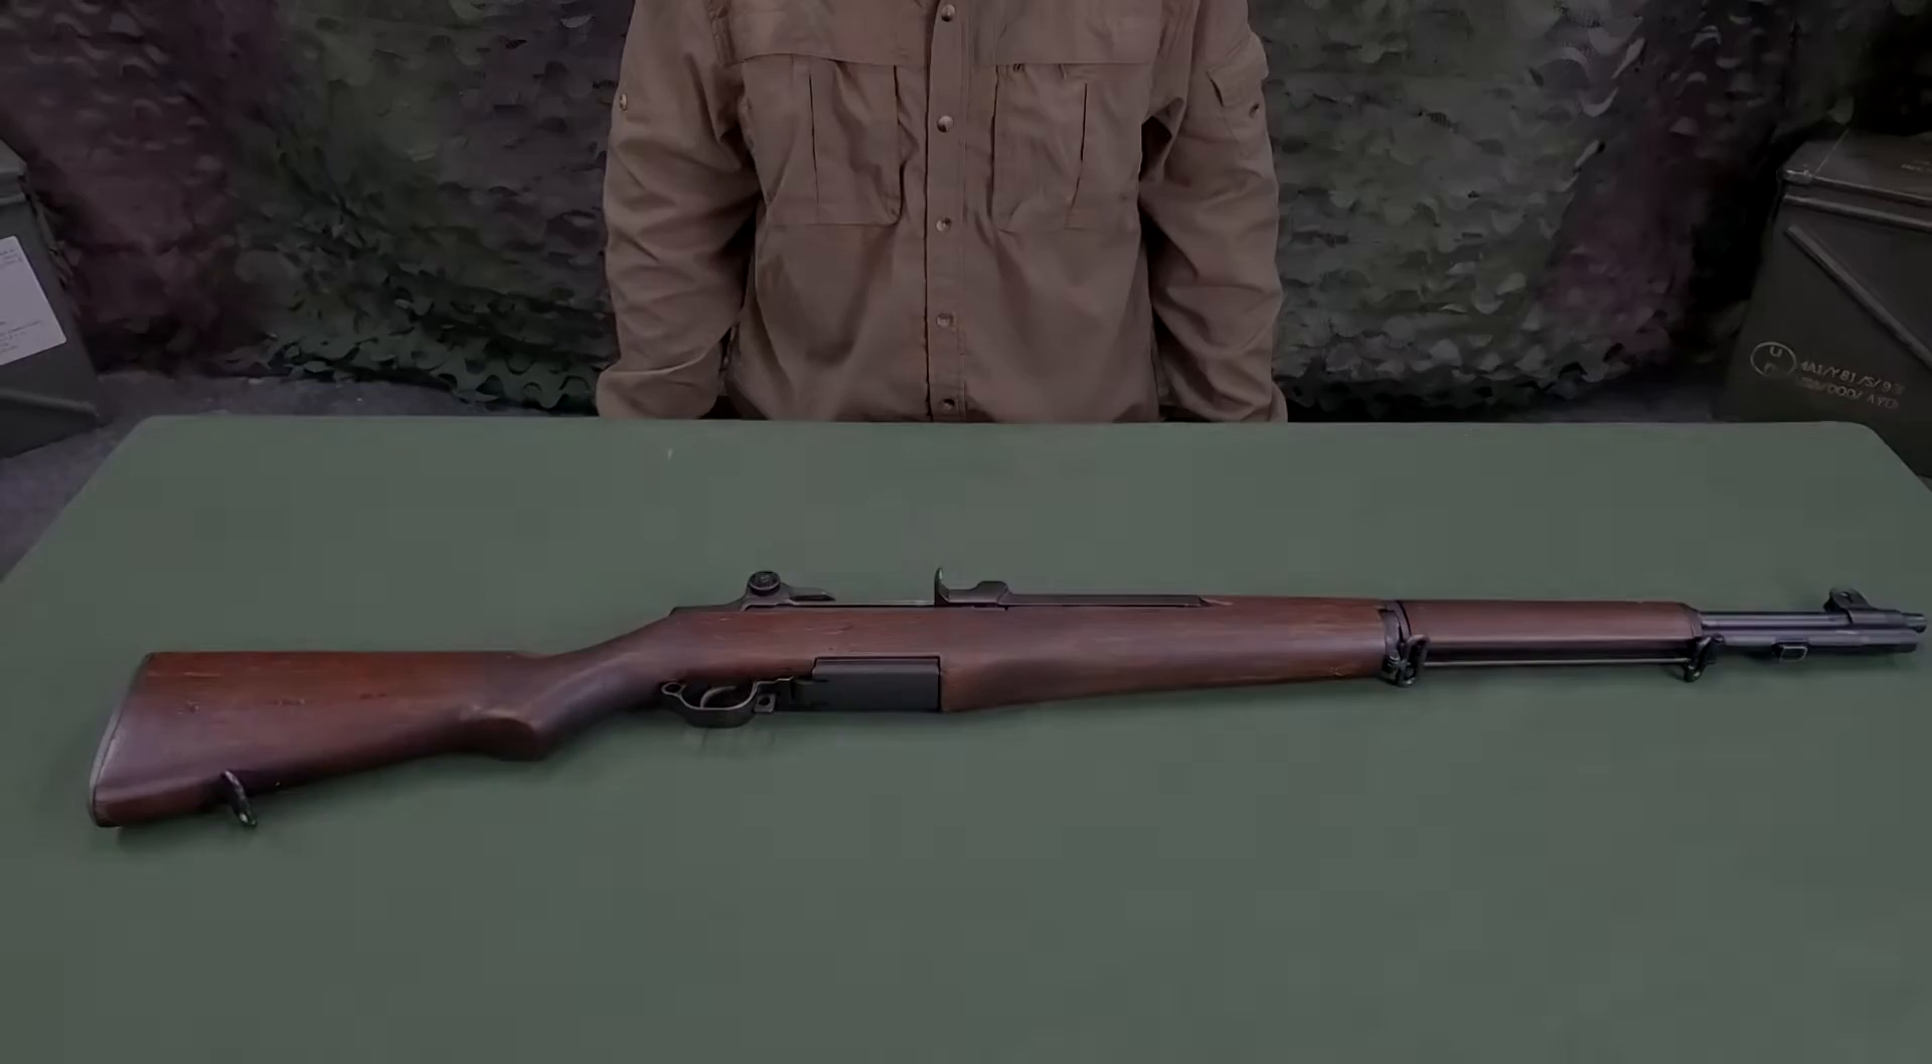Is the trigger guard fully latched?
Yes.